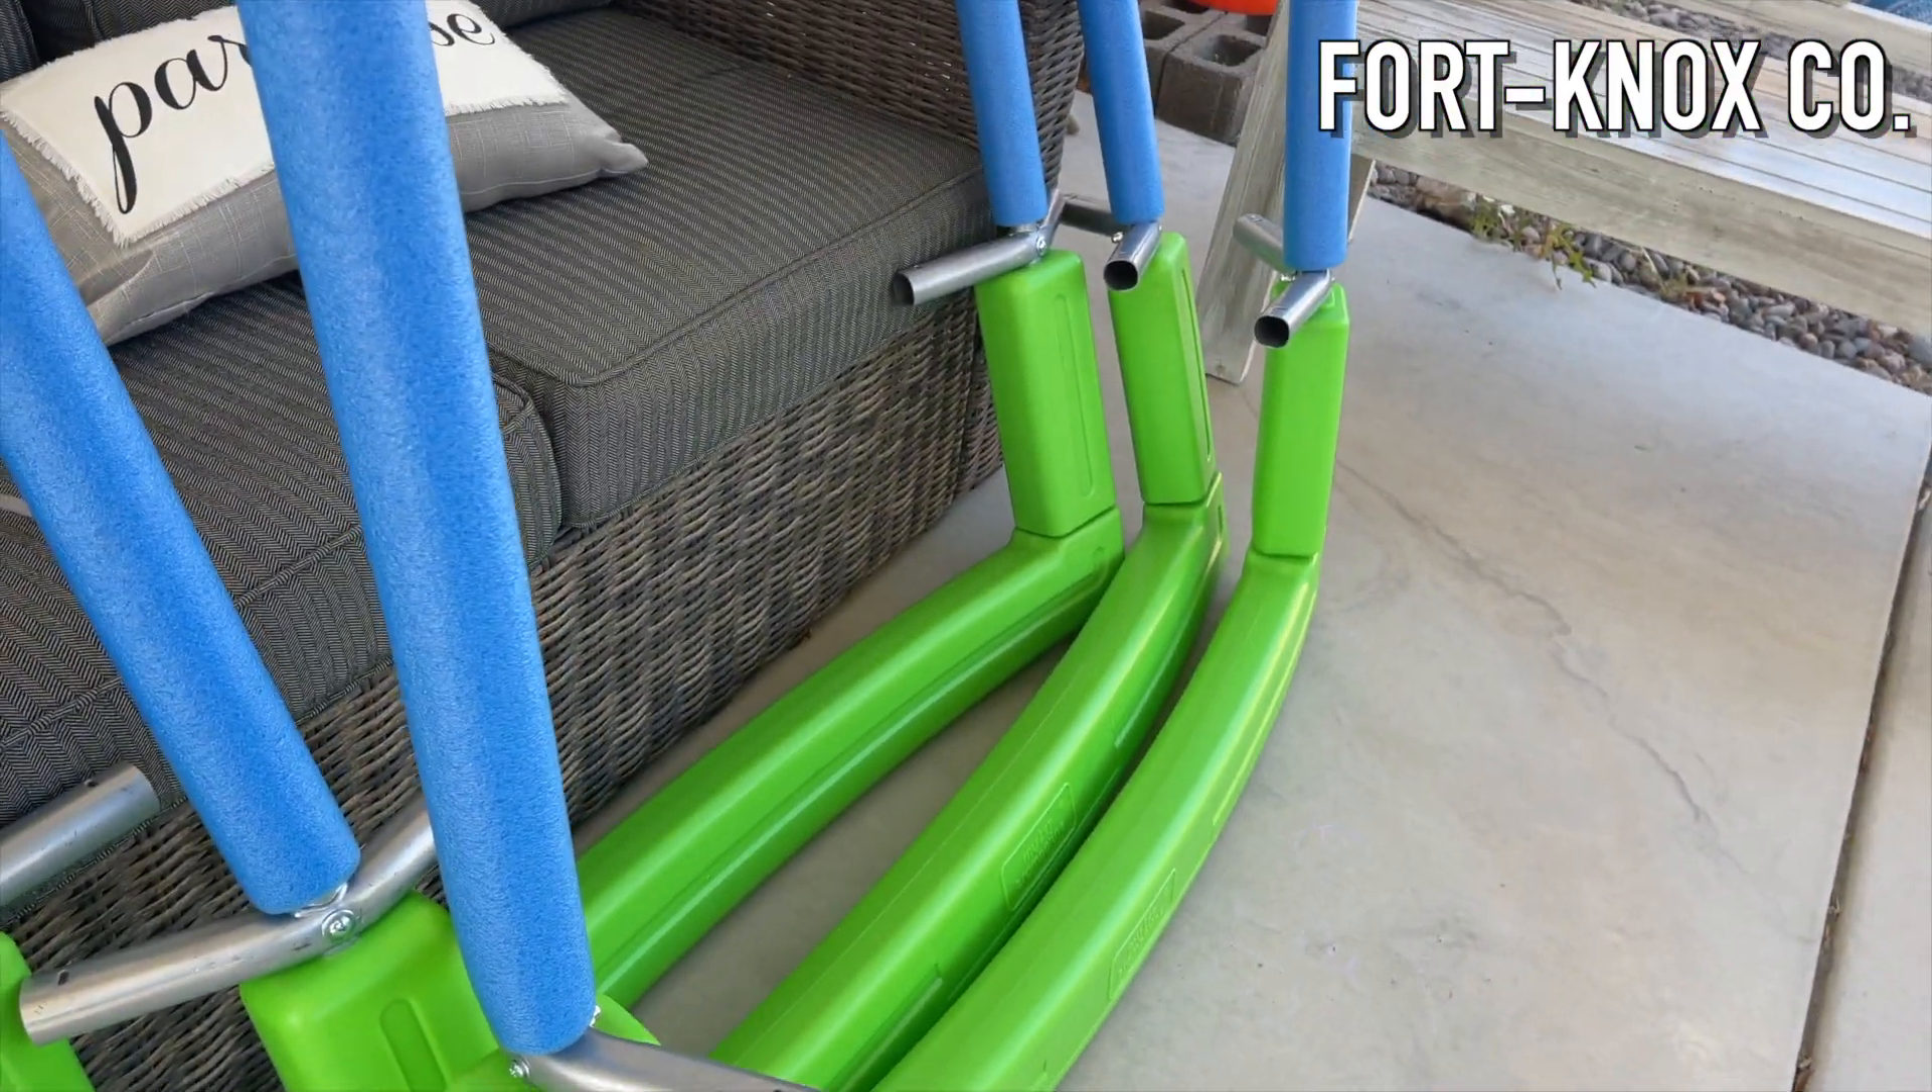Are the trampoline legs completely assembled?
Yes.